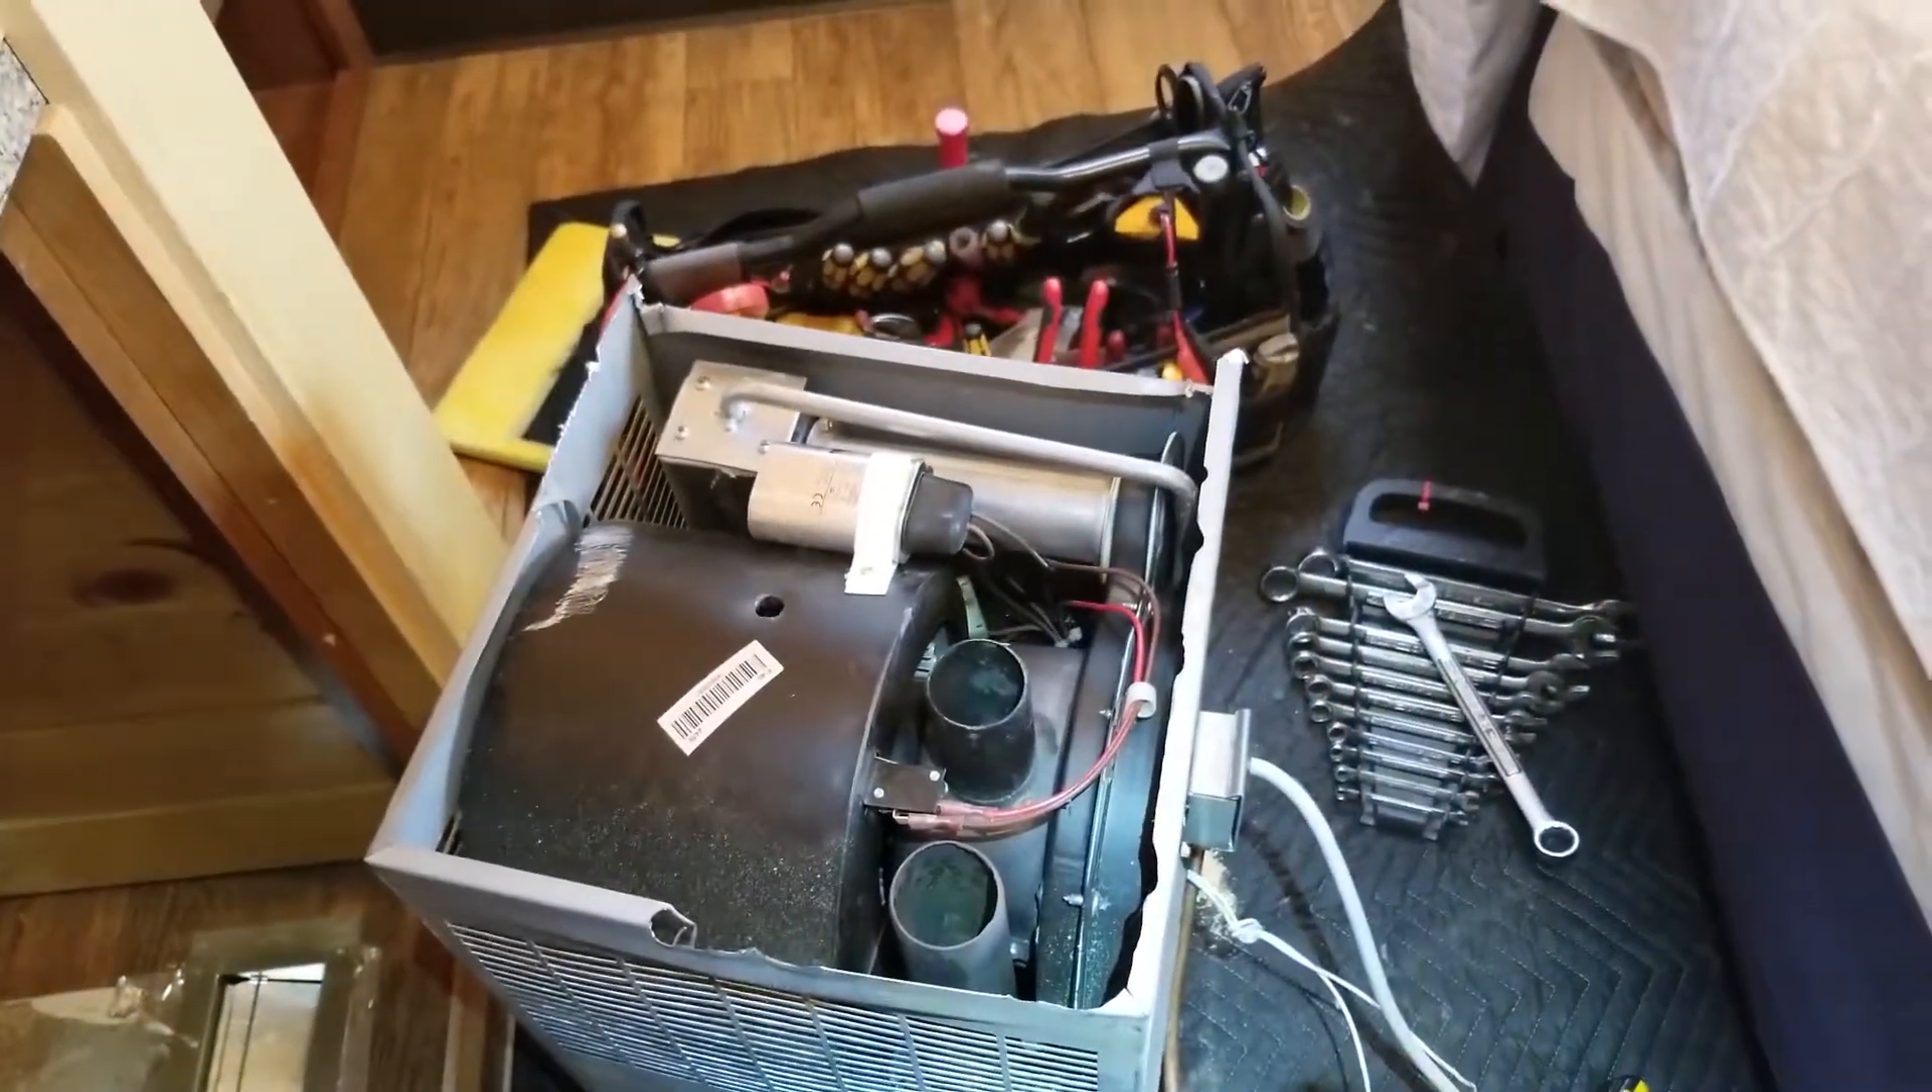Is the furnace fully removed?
Yes.